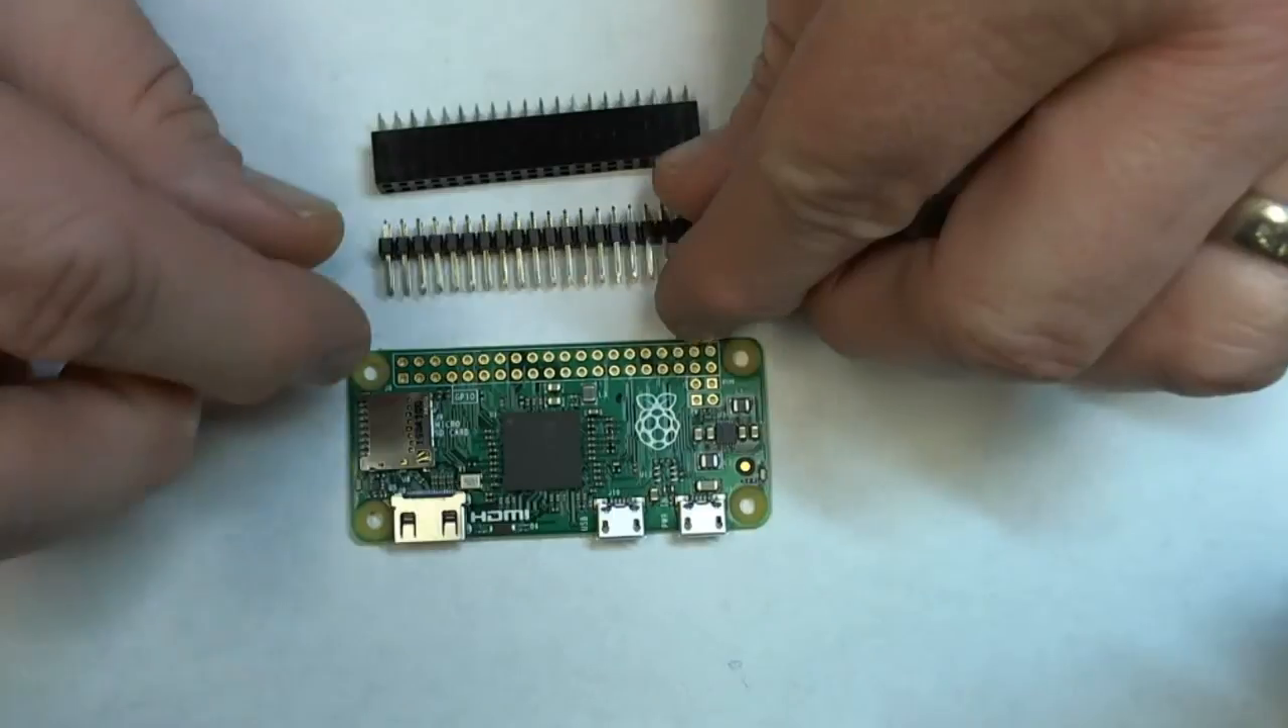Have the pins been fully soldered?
No.